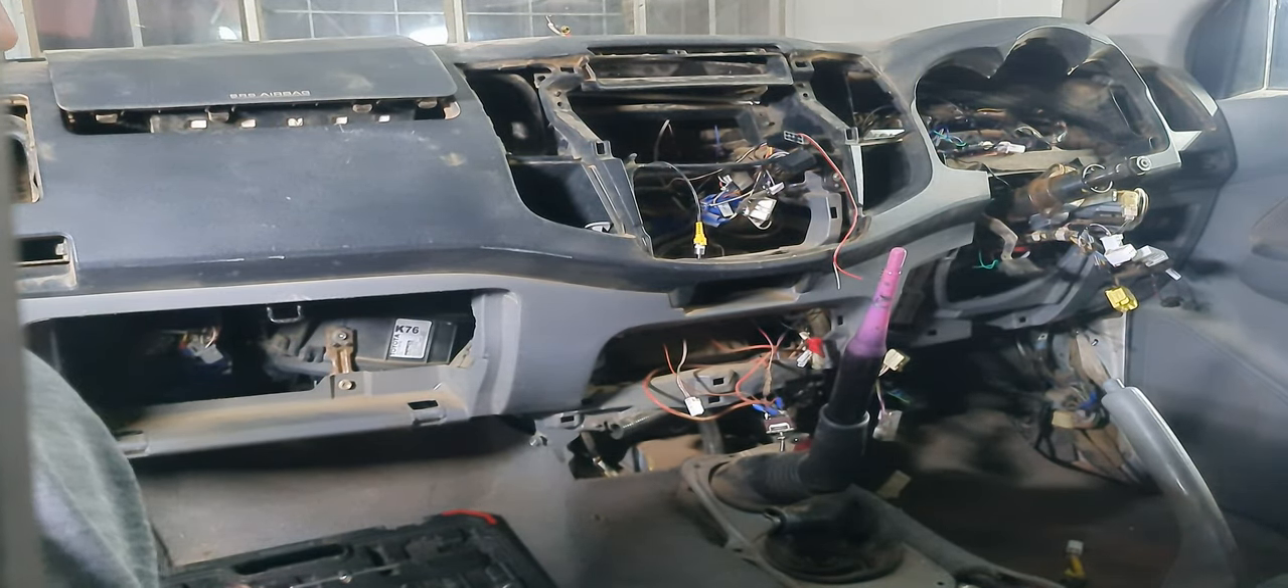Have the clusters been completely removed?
Yes.